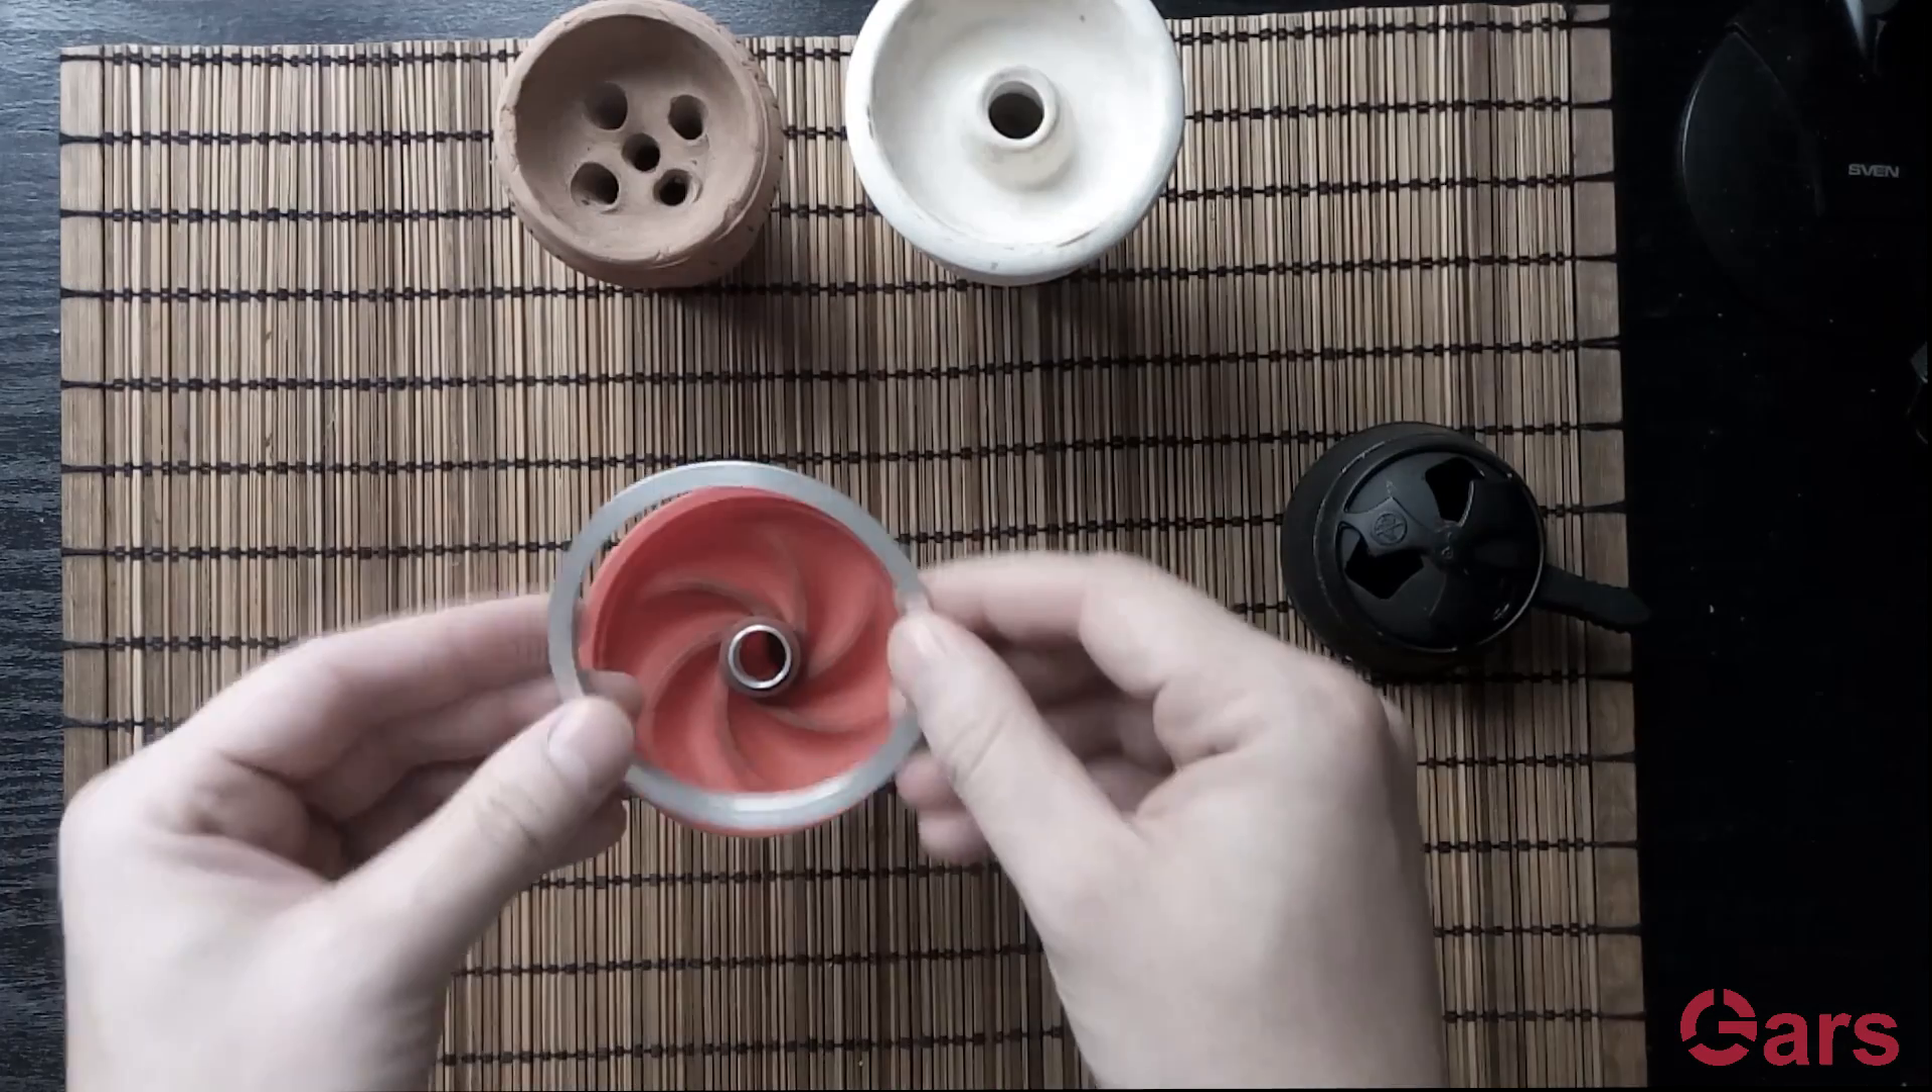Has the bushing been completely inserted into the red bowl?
Yes.